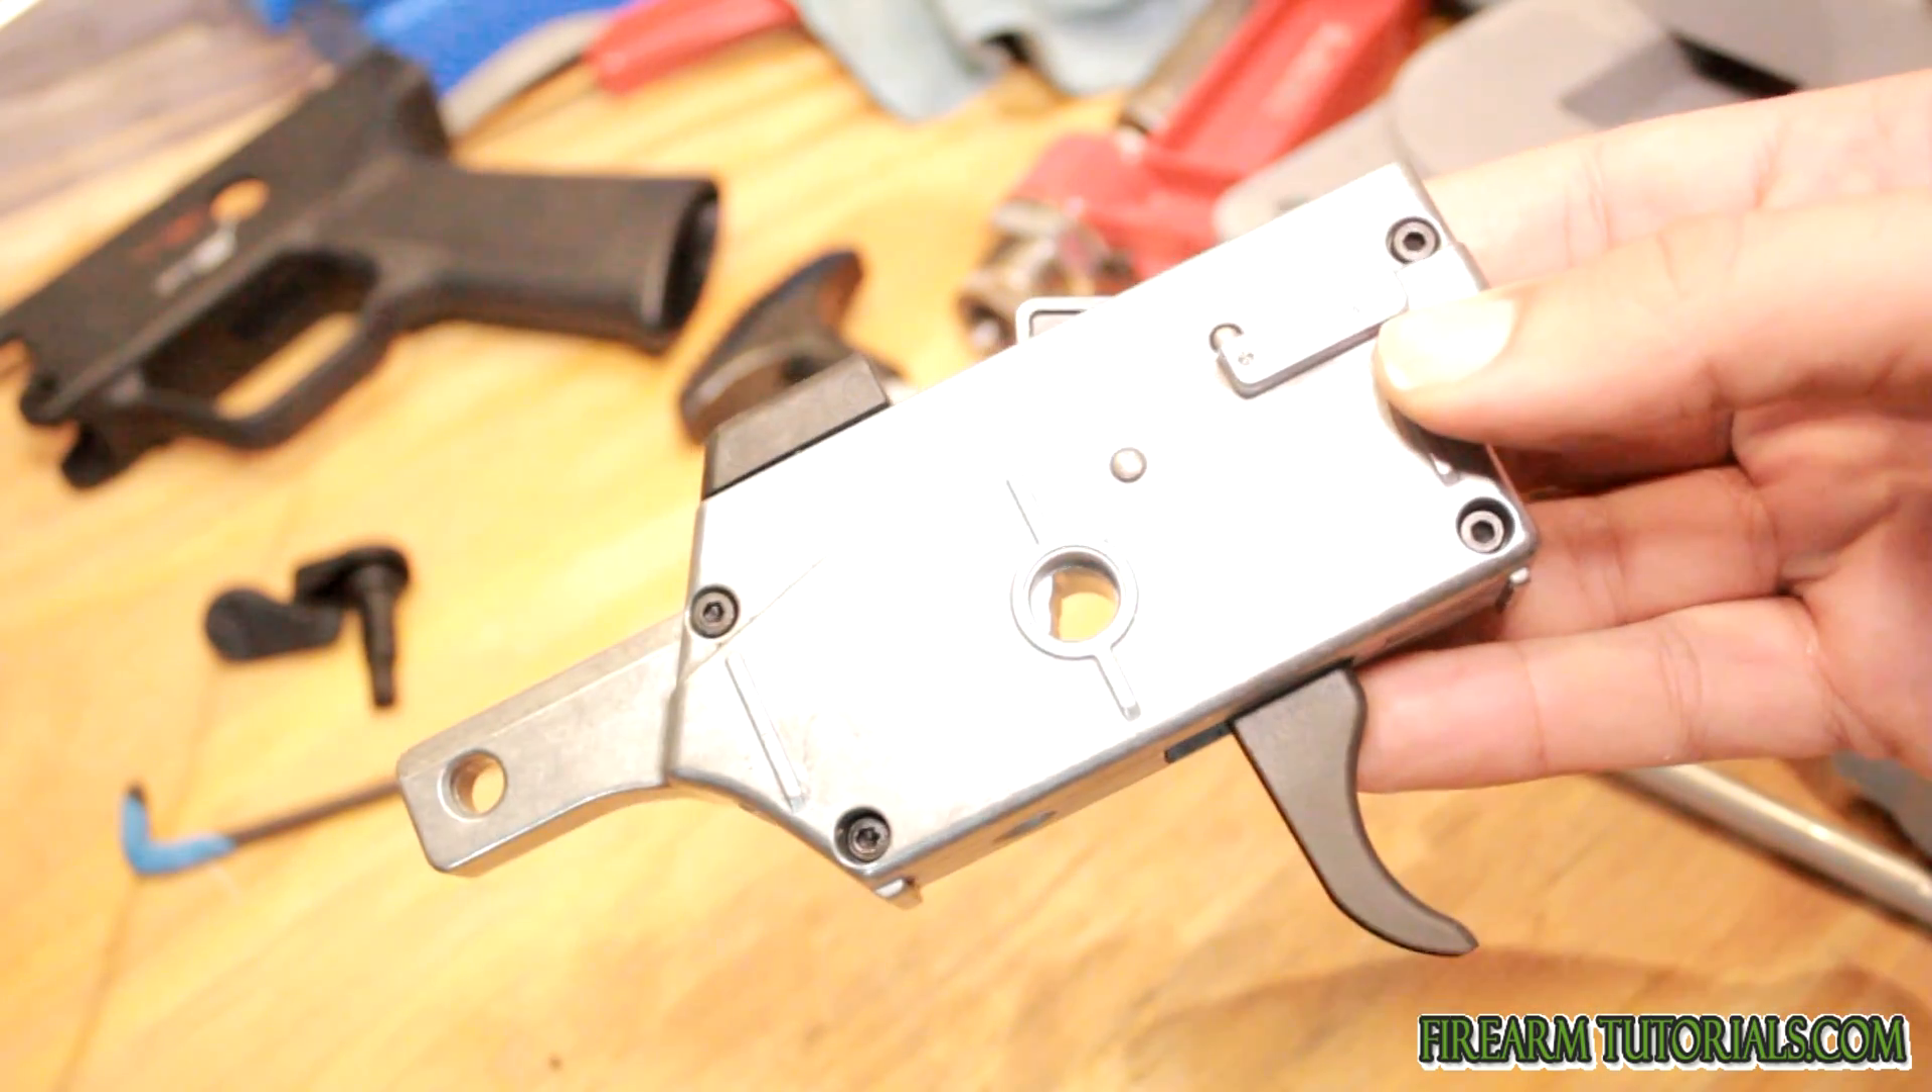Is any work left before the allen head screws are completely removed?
Yes.